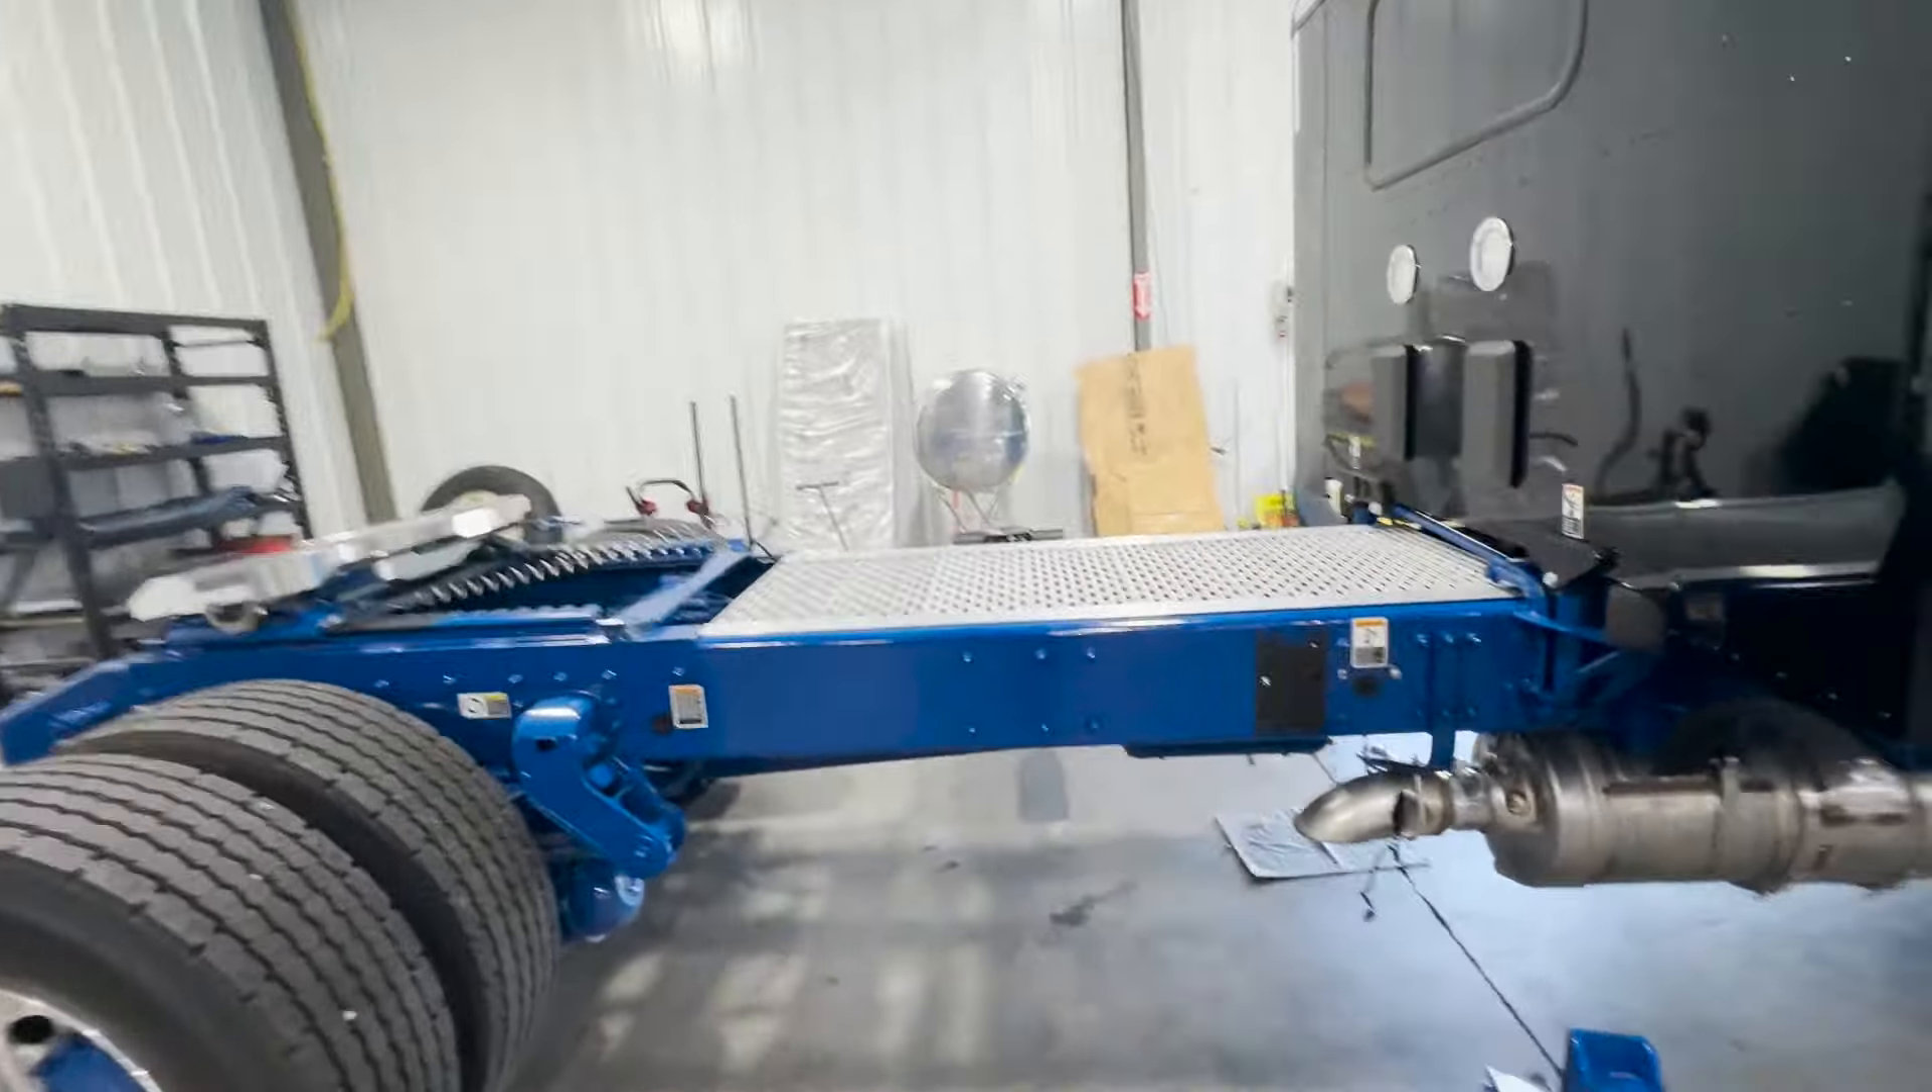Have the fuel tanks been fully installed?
No.